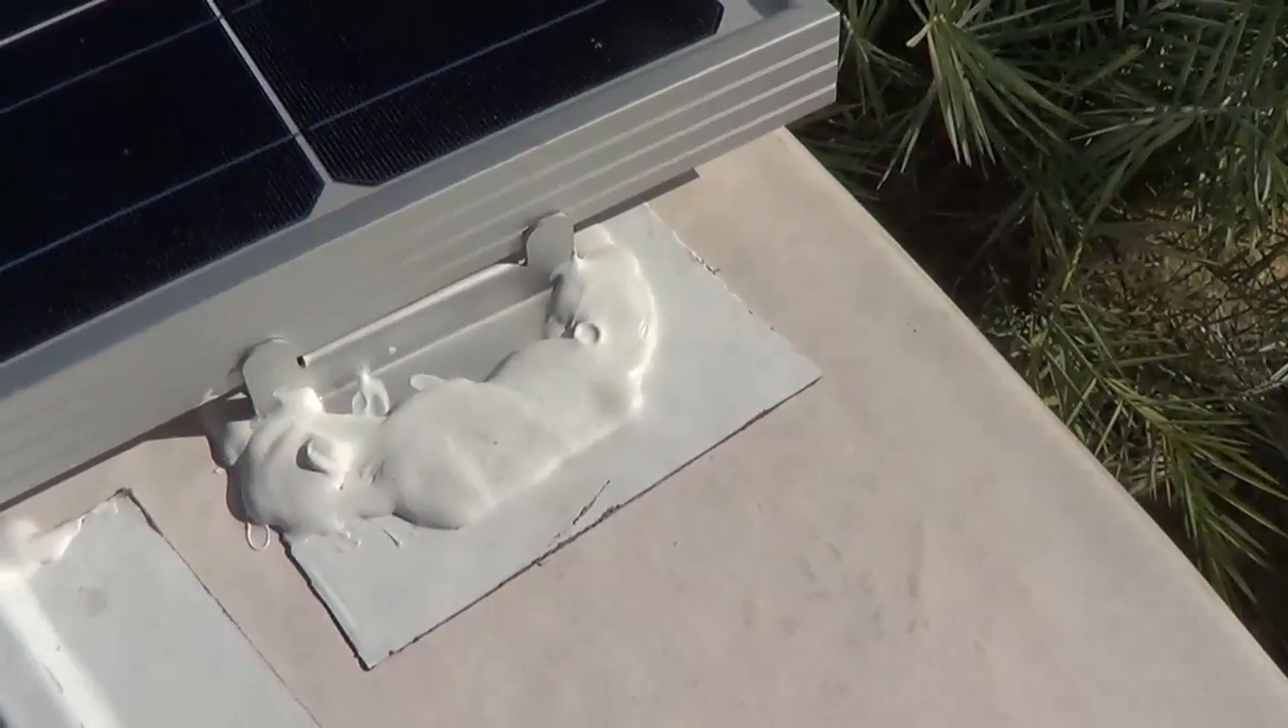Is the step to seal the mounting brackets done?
Yes.